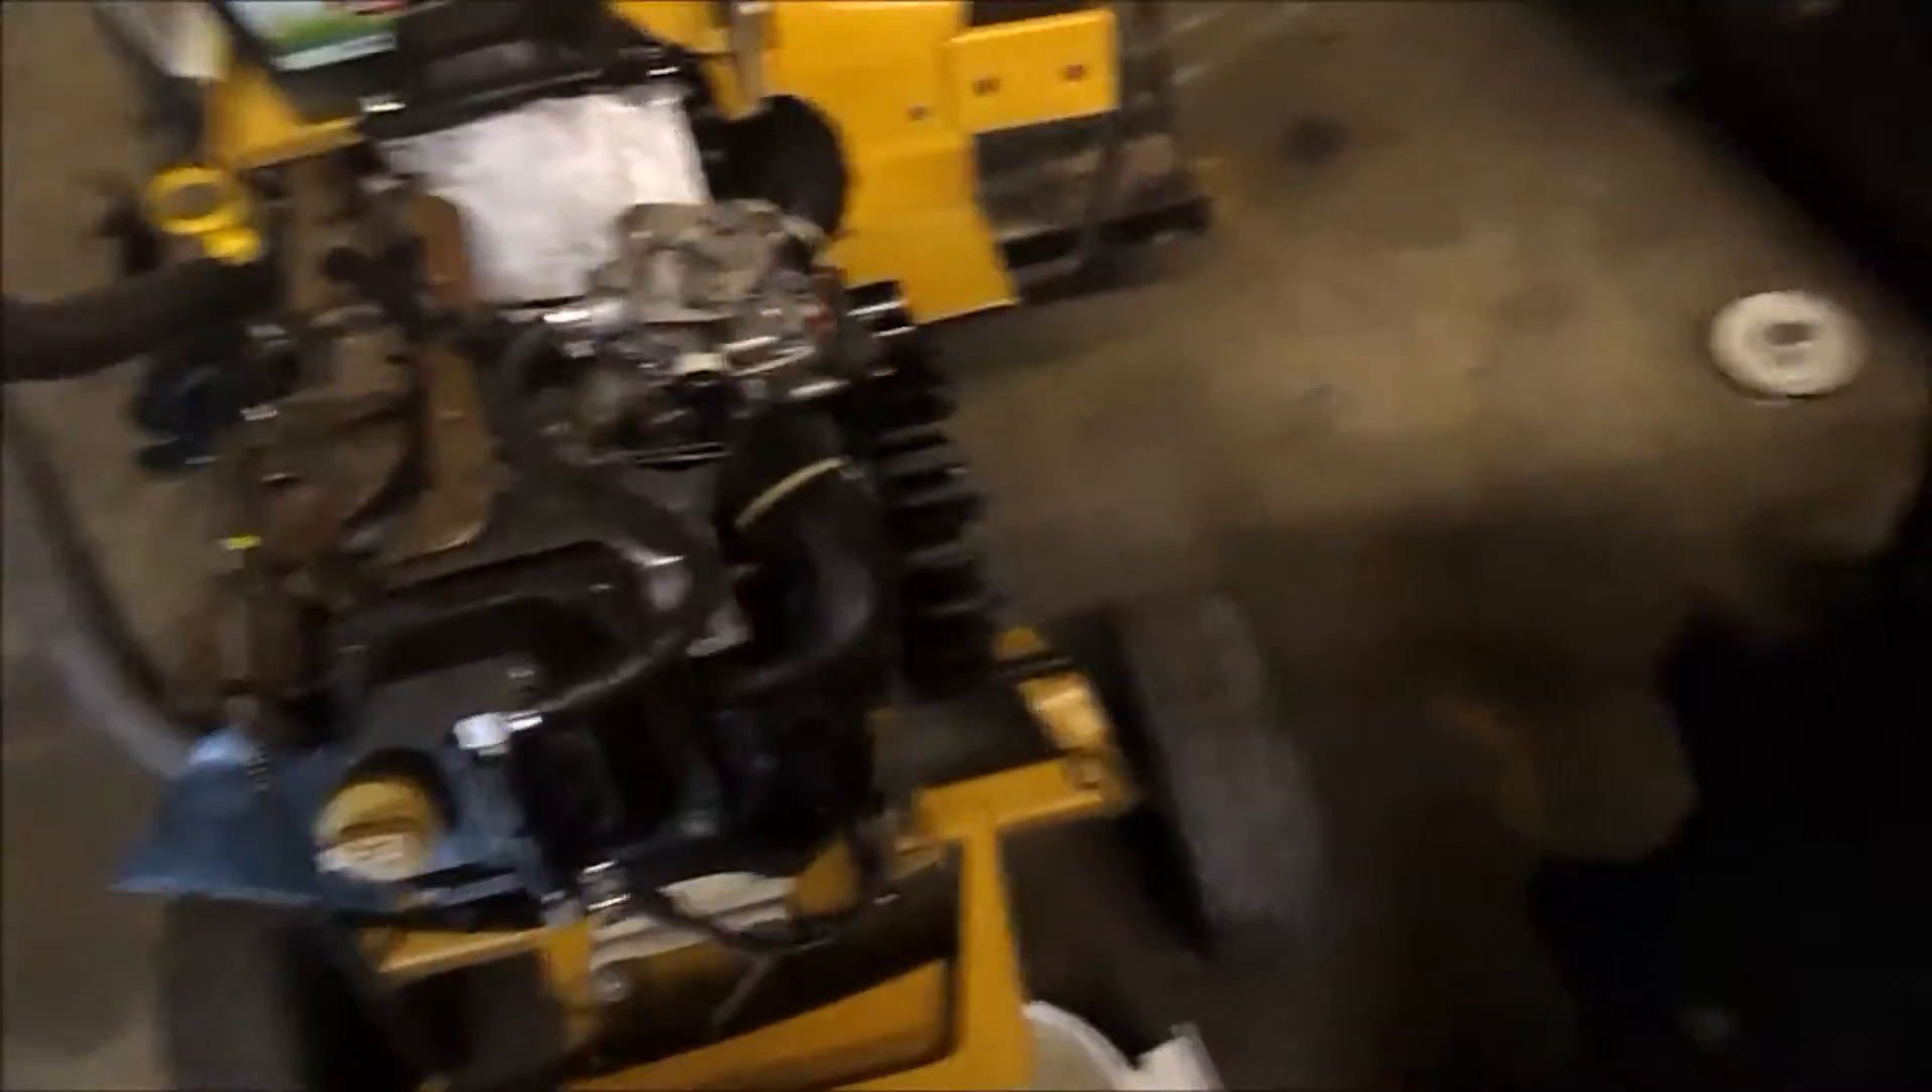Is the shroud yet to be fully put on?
Yes.